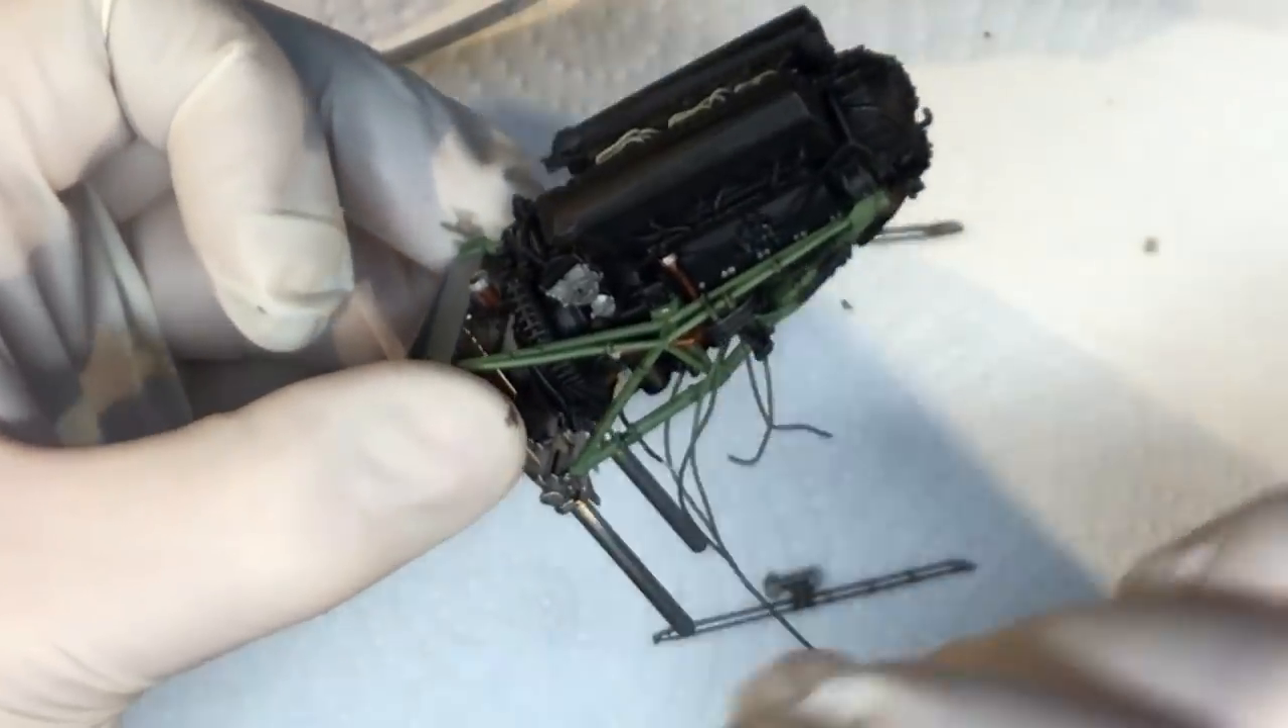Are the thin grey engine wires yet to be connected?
Yes.